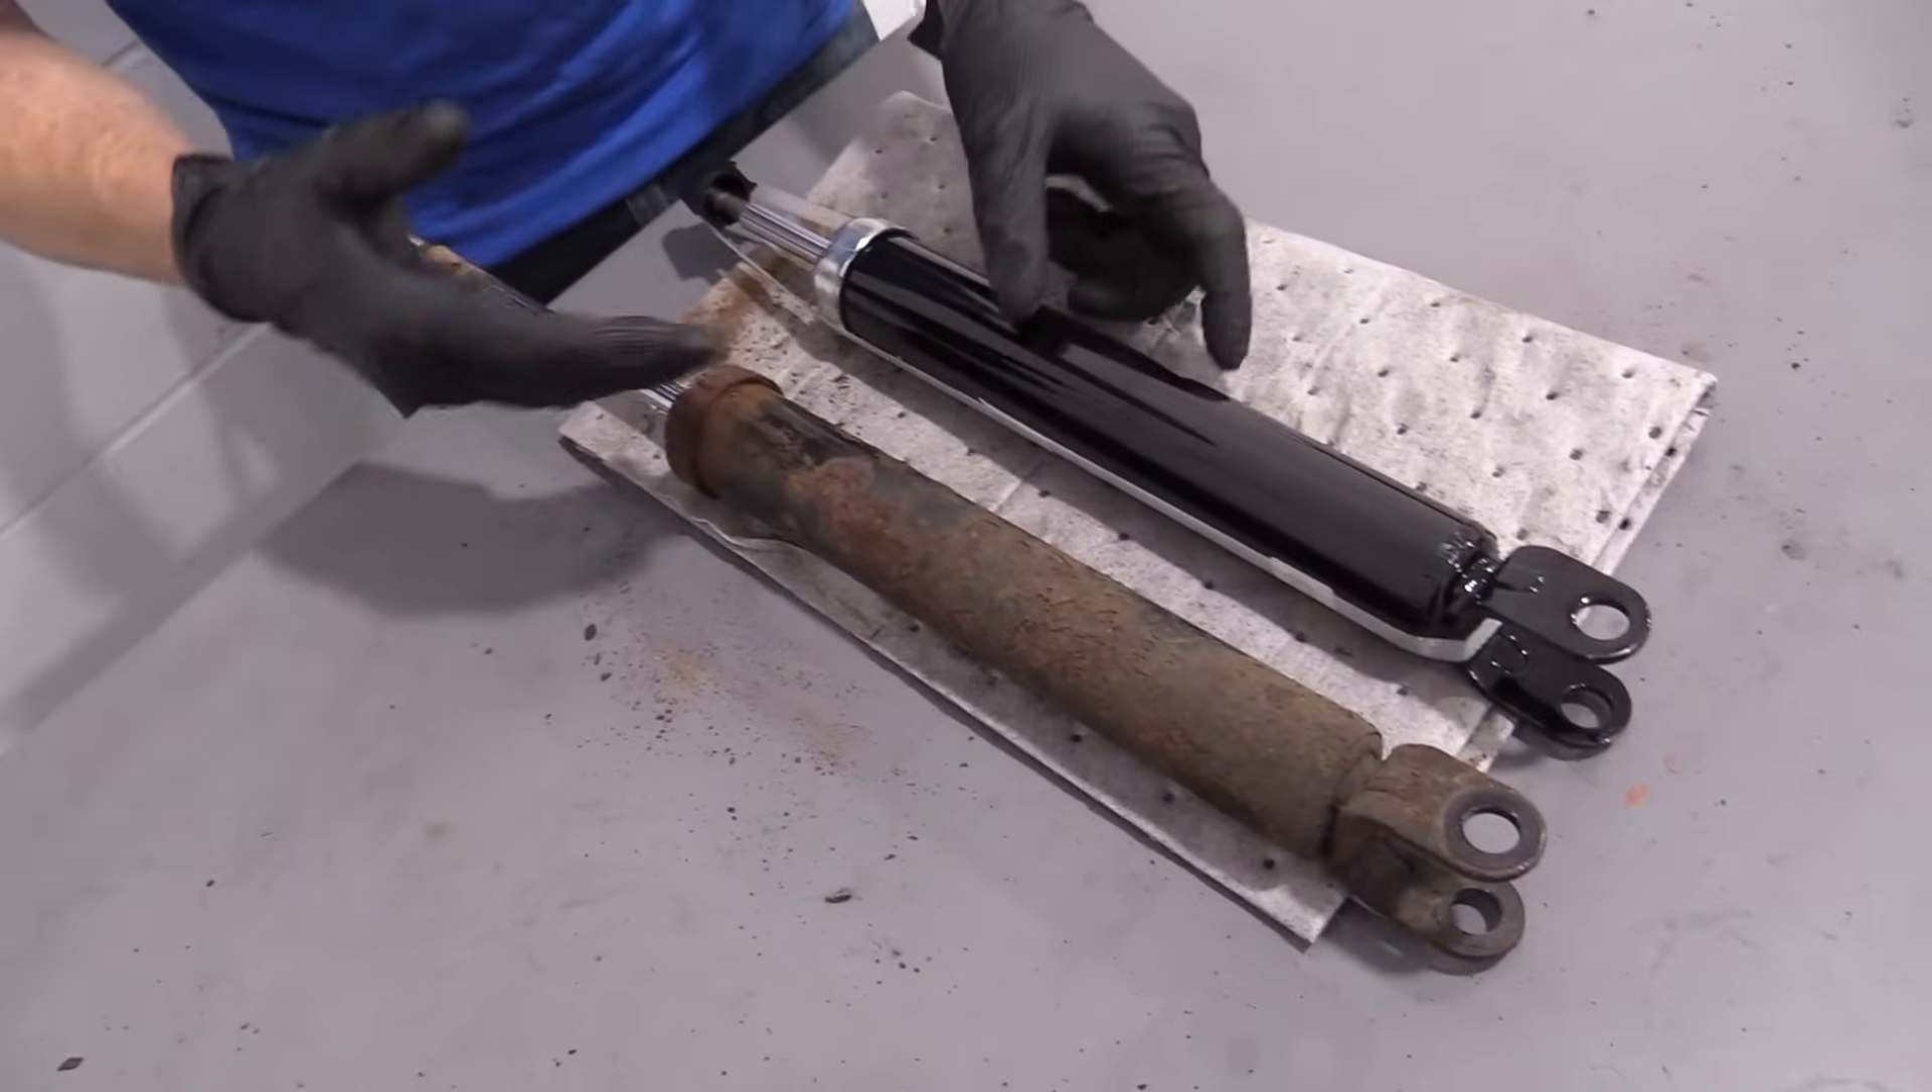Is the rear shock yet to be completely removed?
No.